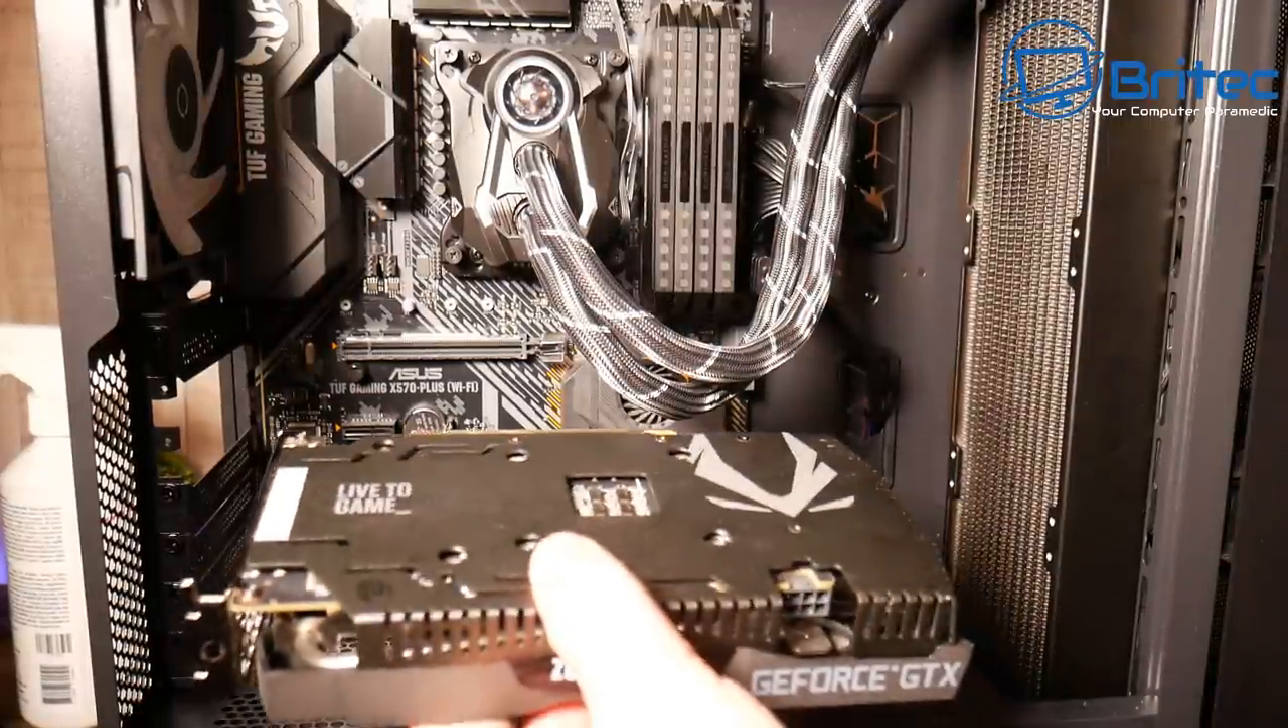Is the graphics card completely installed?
No.